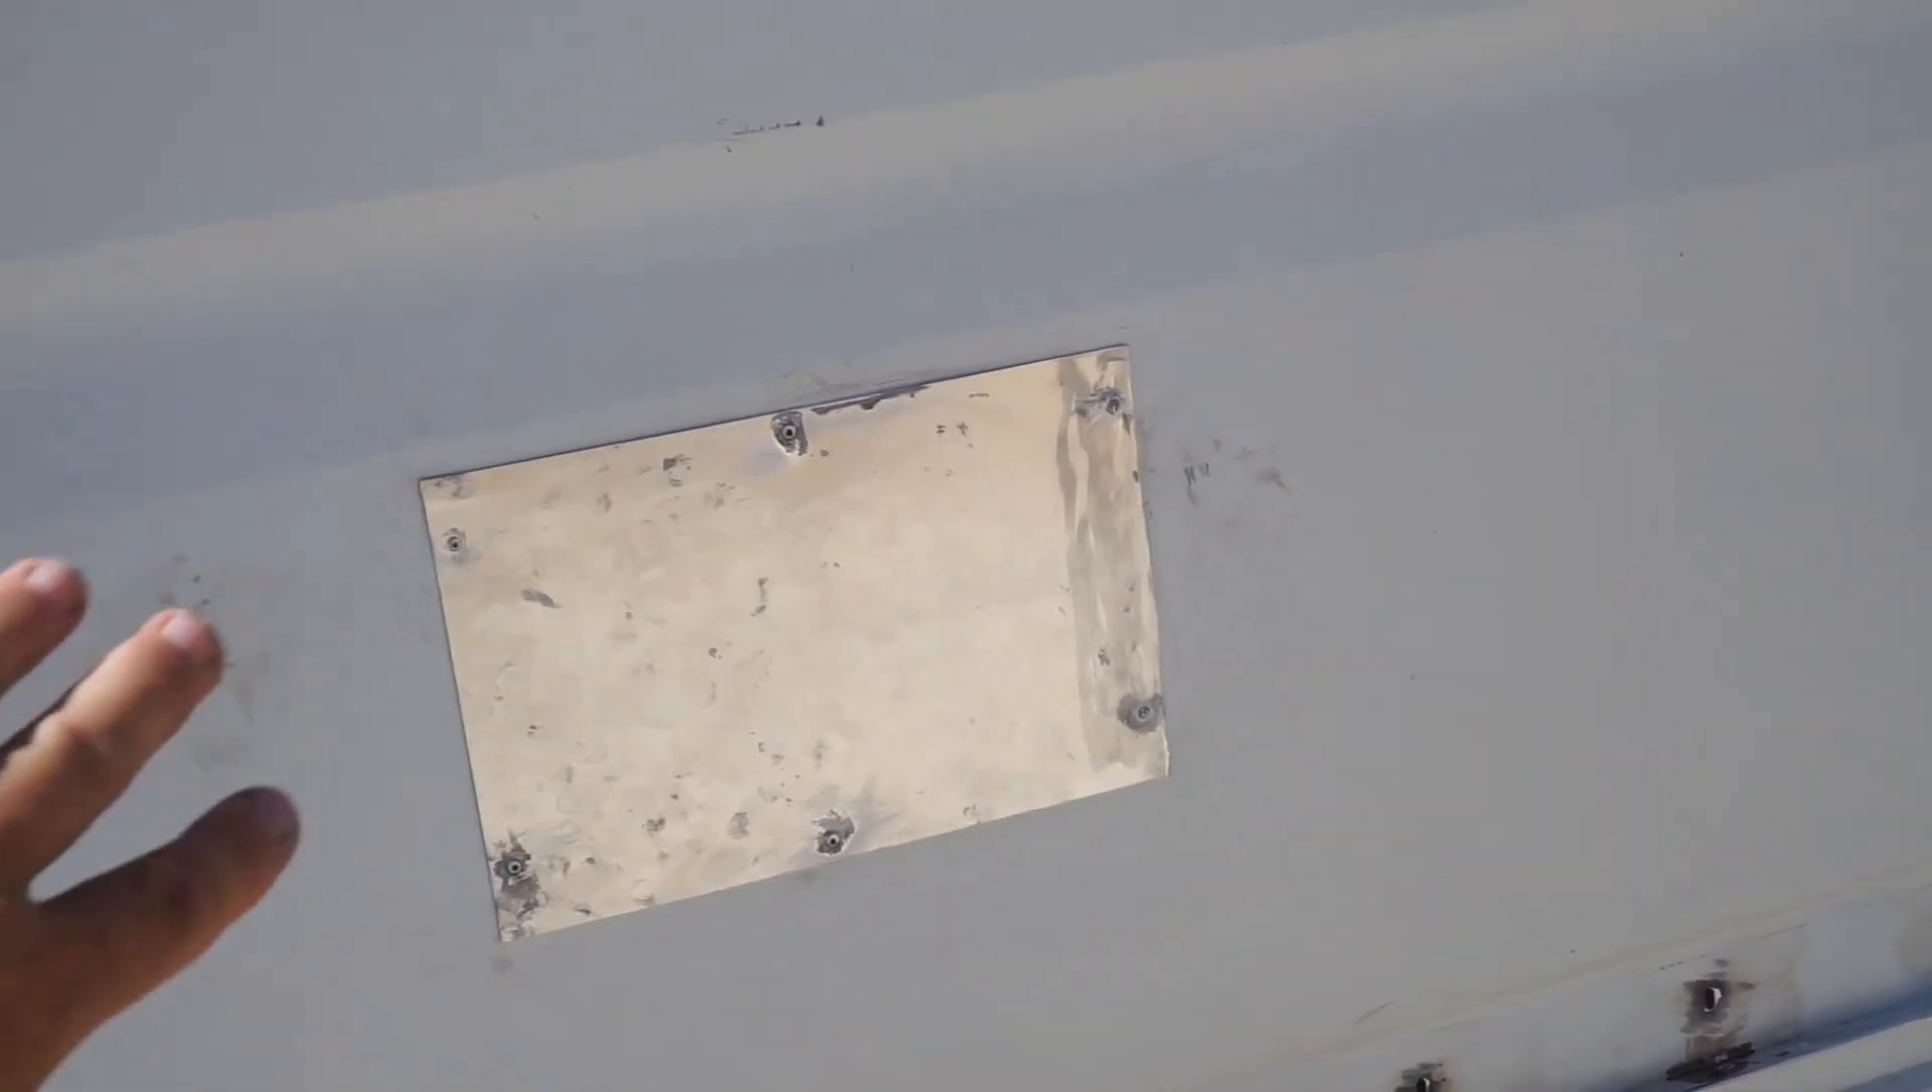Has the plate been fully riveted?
Yes.